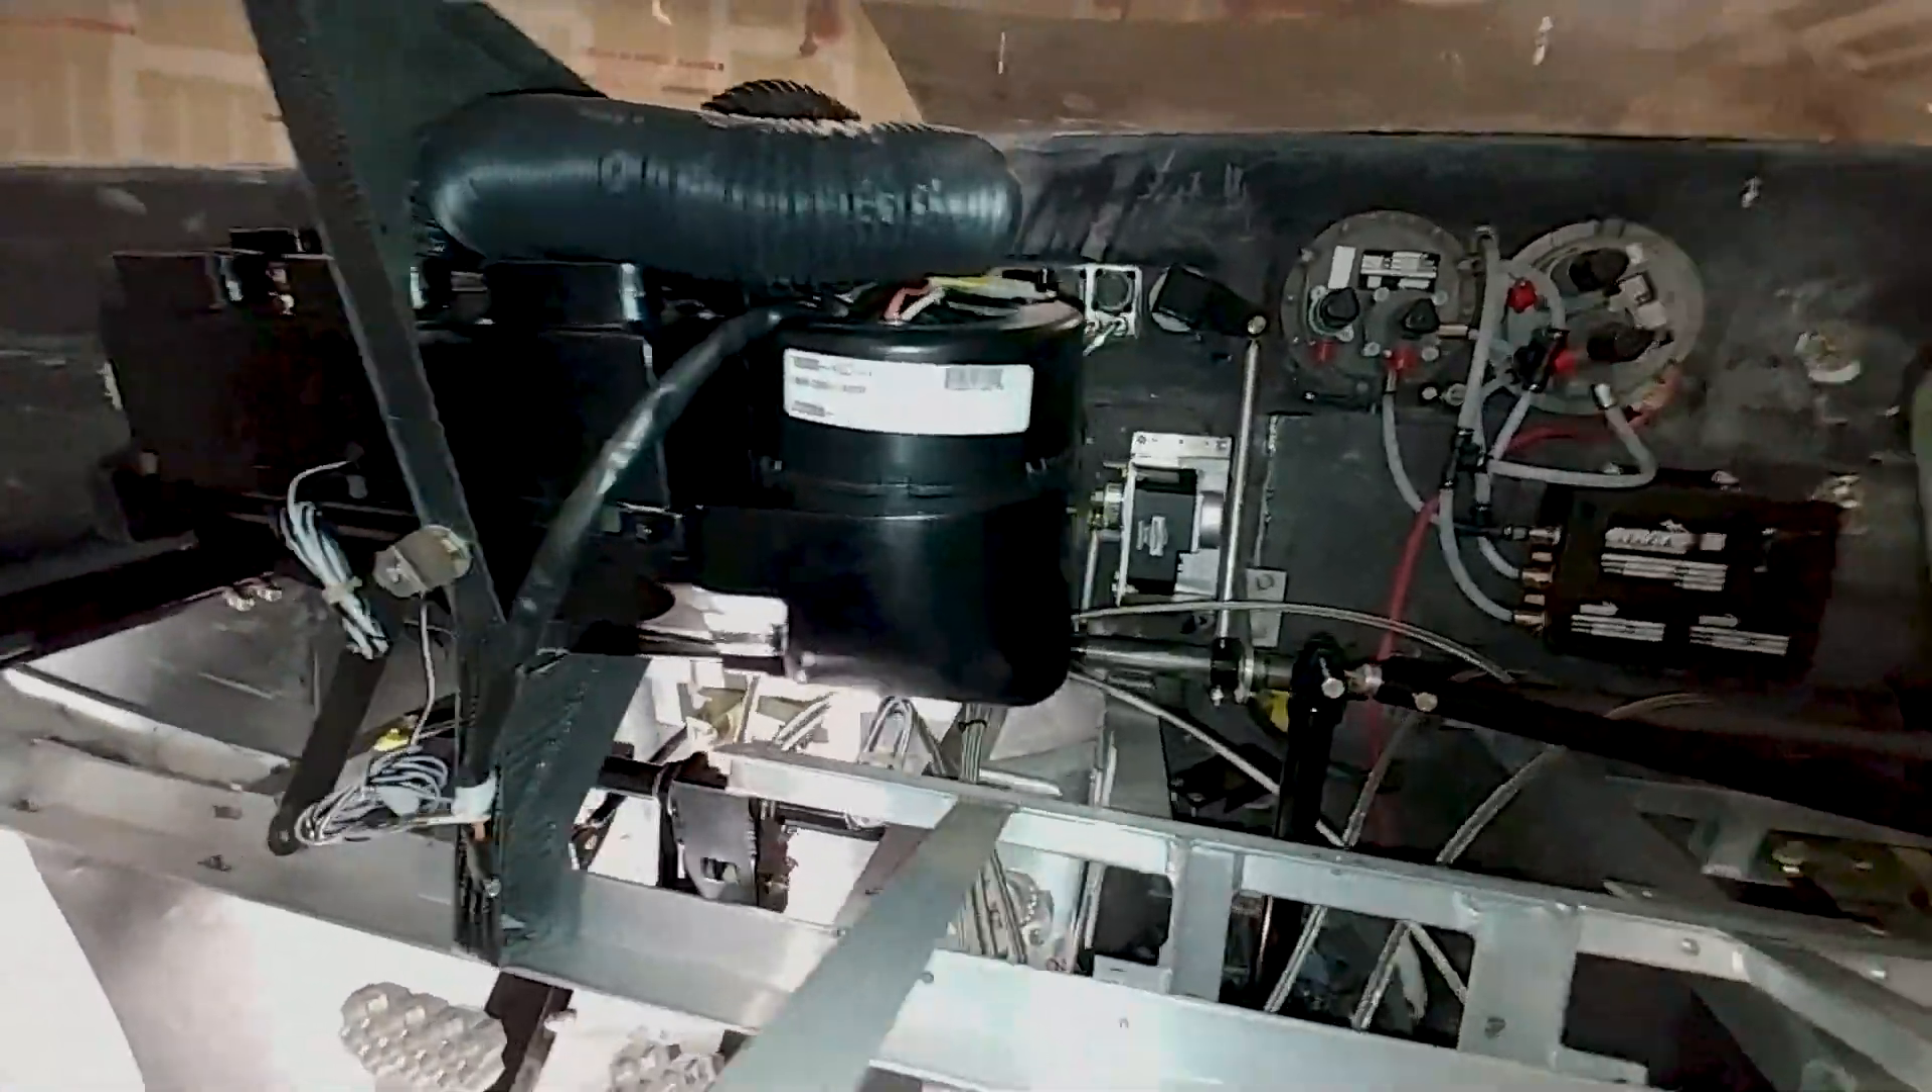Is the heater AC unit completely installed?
Yes.